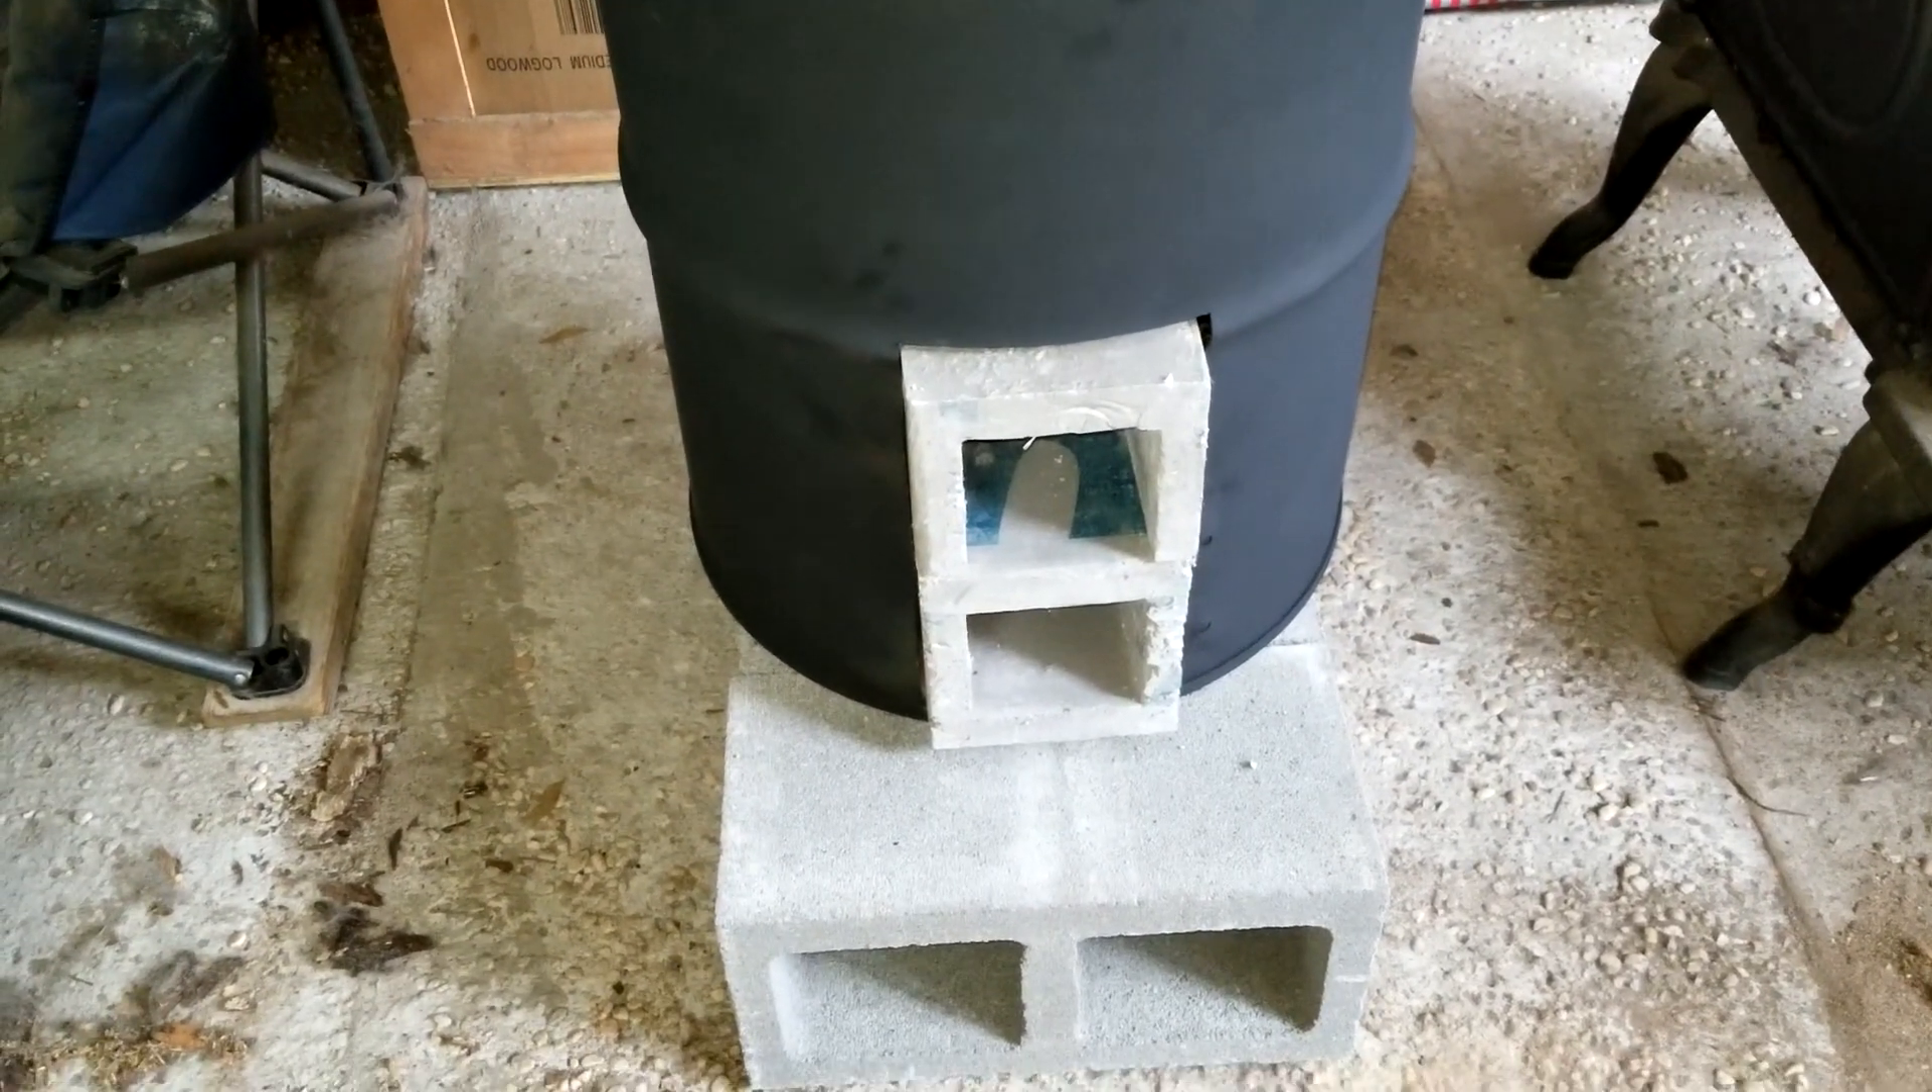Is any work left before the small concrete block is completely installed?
No.